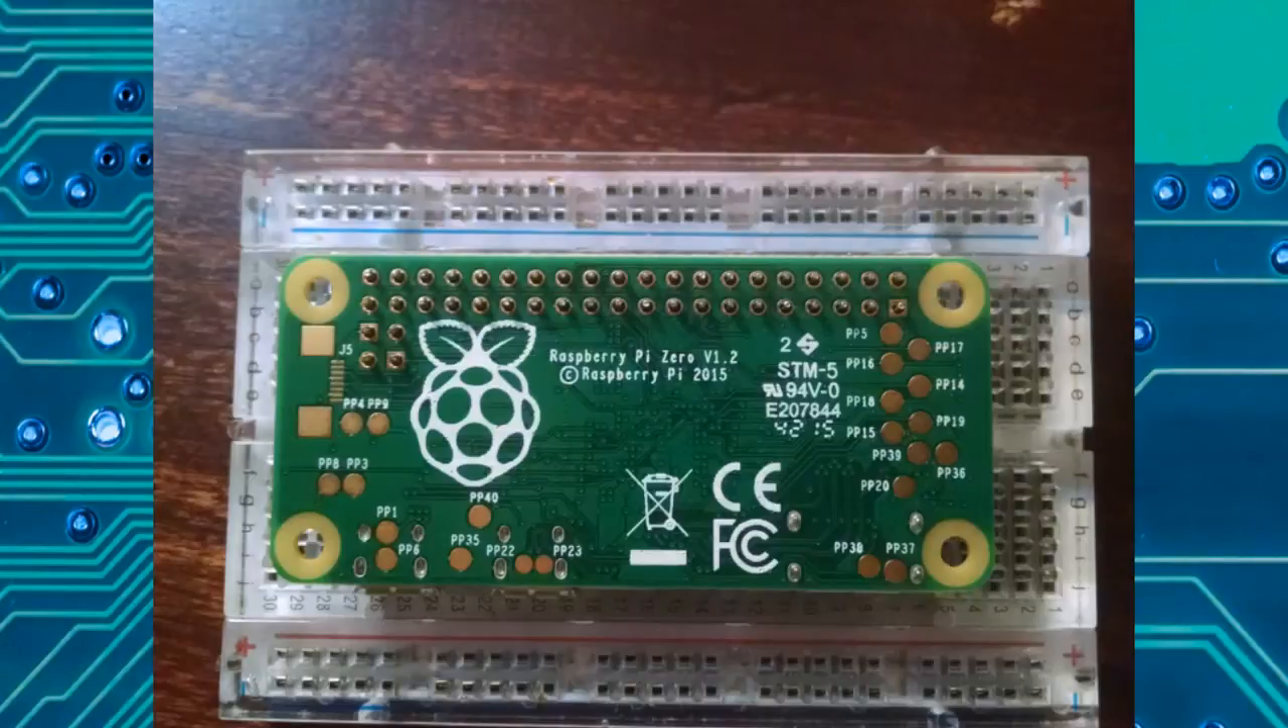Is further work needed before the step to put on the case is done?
Yes.